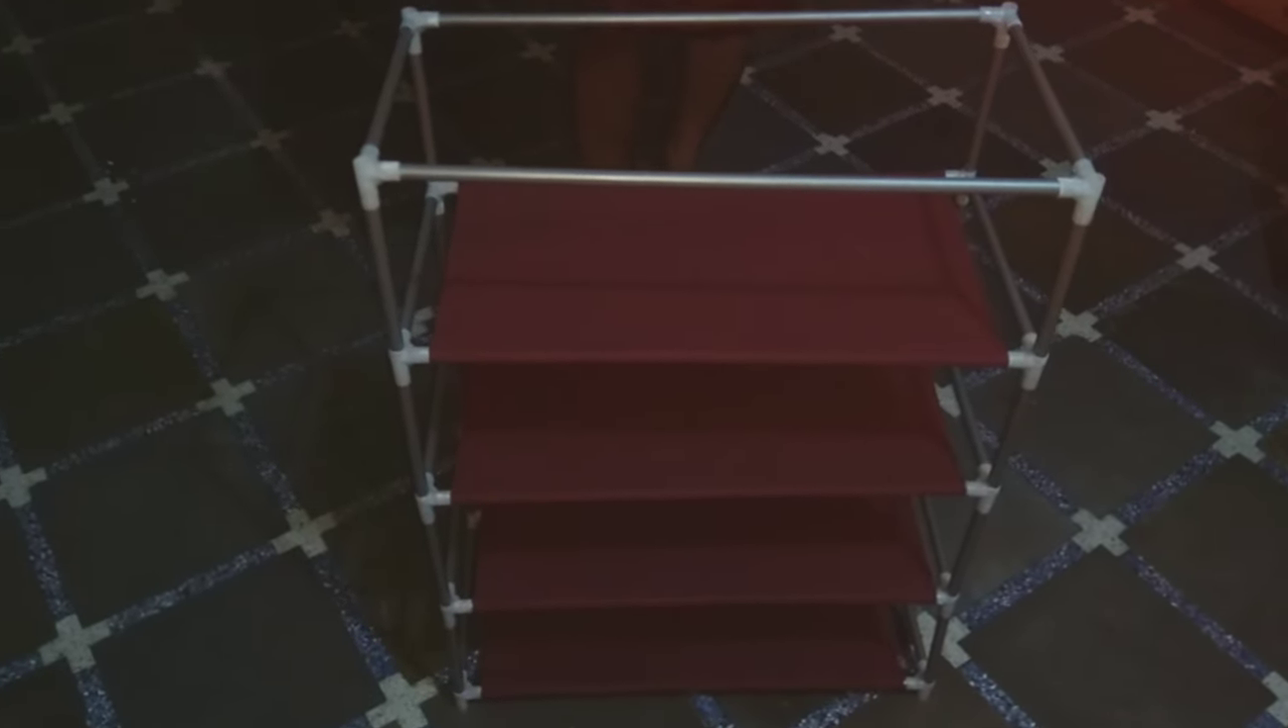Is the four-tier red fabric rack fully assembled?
Yes.